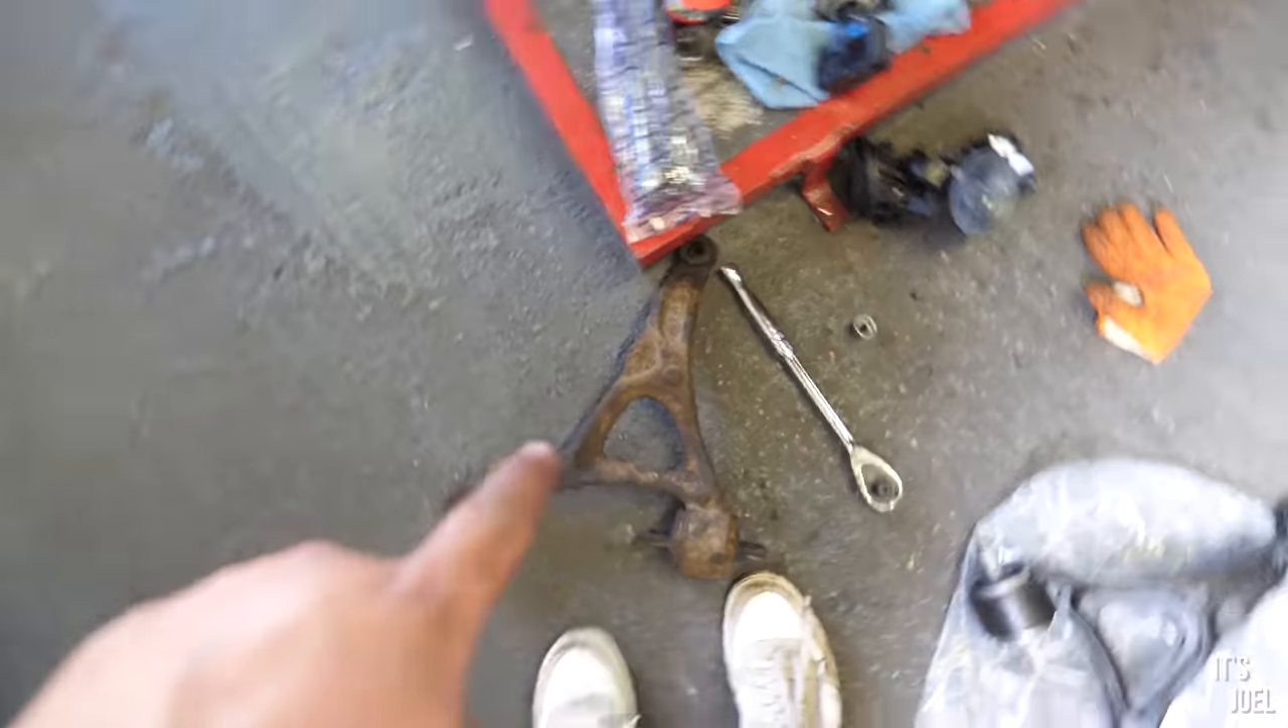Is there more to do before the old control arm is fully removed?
No.